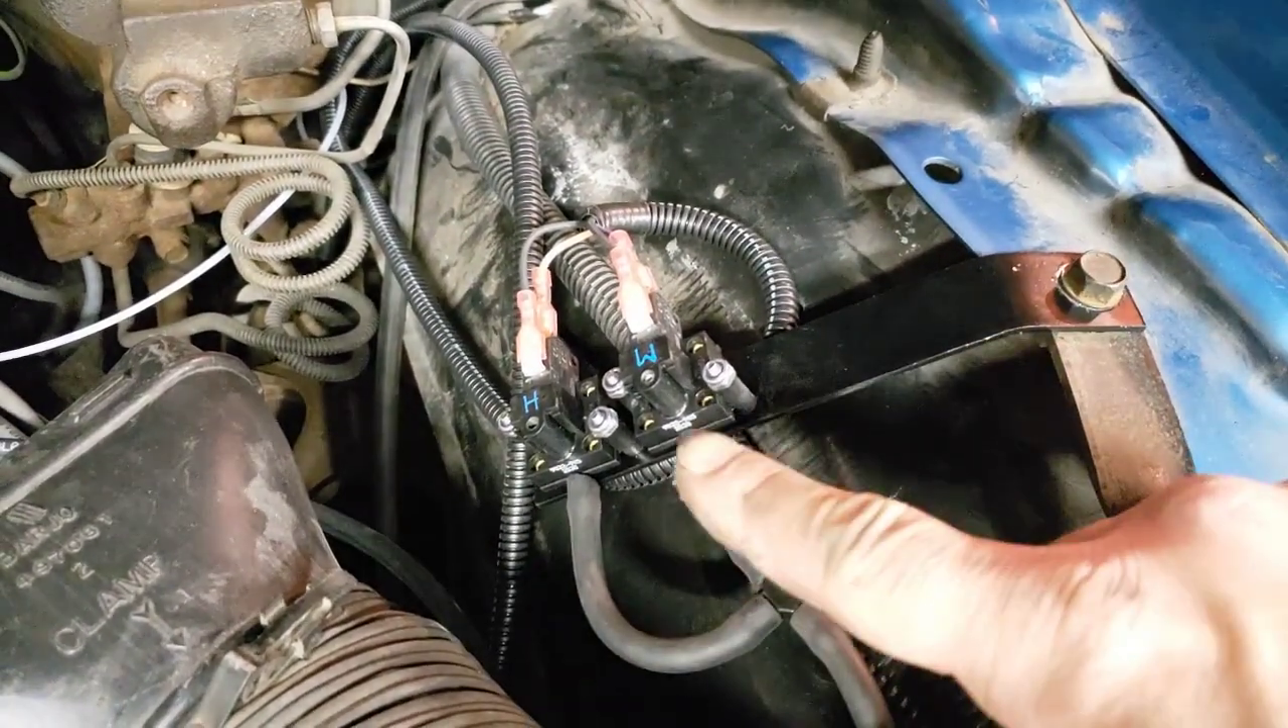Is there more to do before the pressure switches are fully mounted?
No.